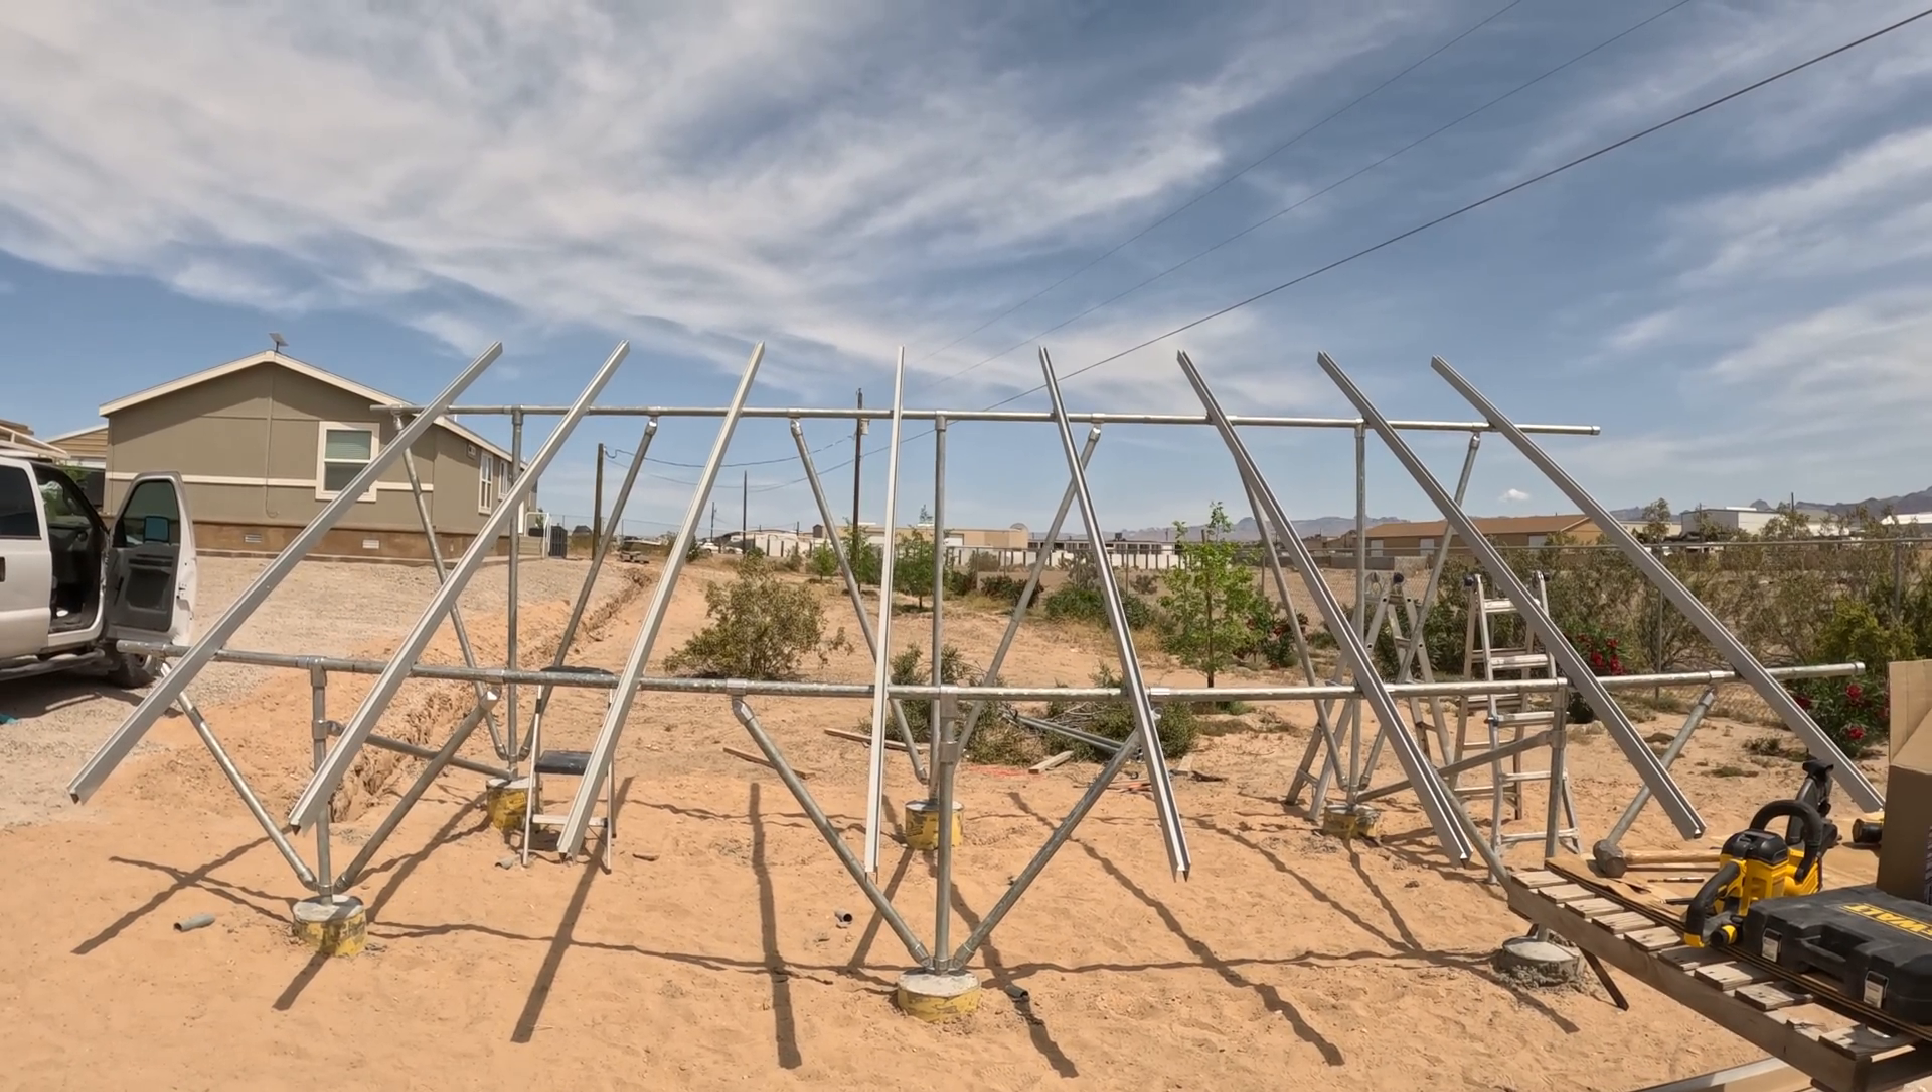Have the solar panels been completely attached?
No.